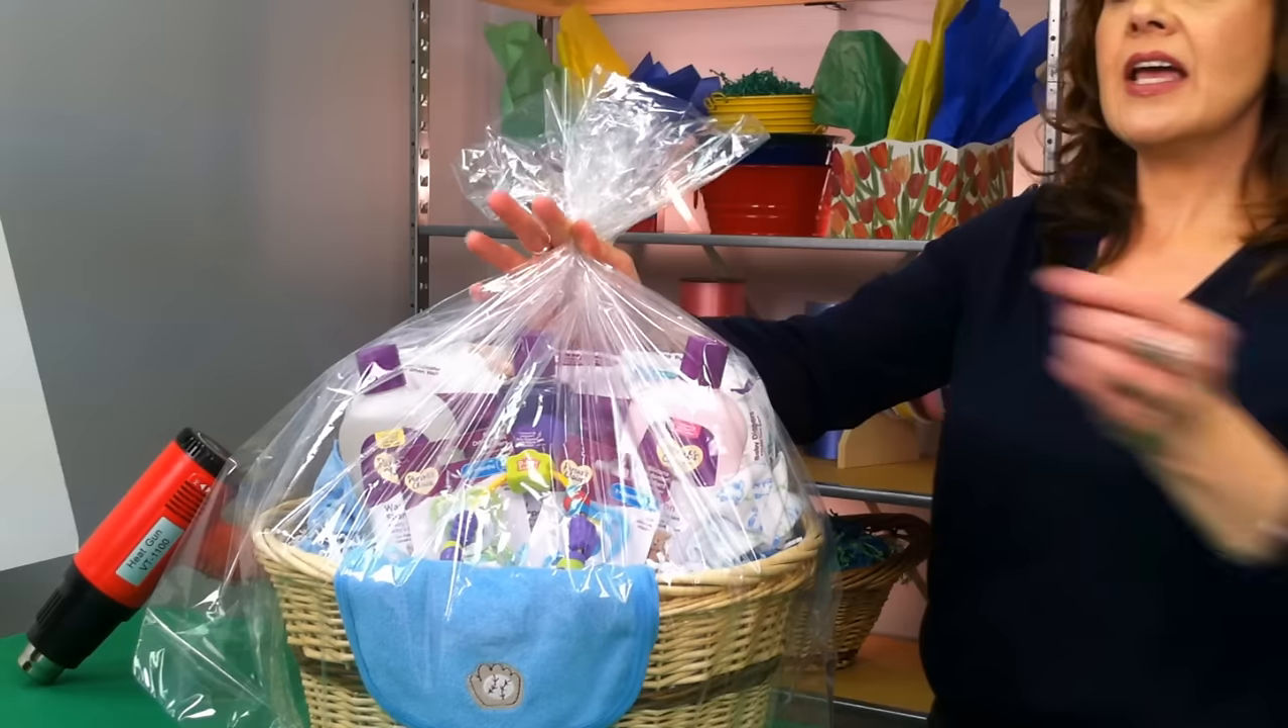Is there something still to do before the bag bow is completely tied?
Yes.